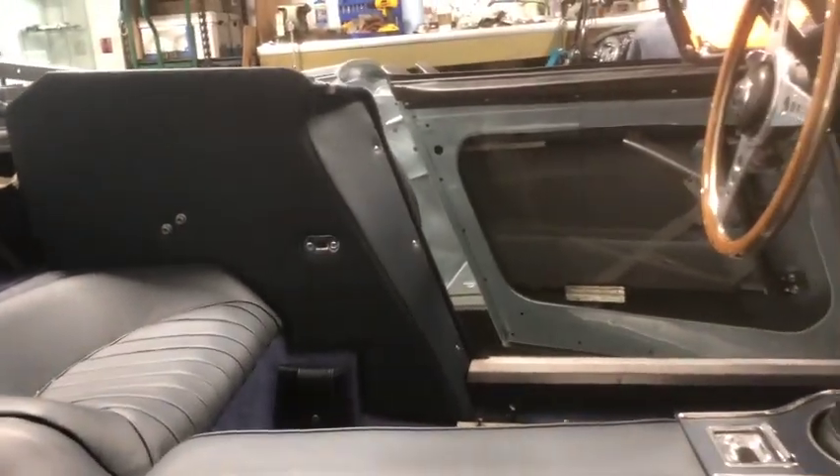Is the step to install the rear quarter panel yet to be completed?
No.